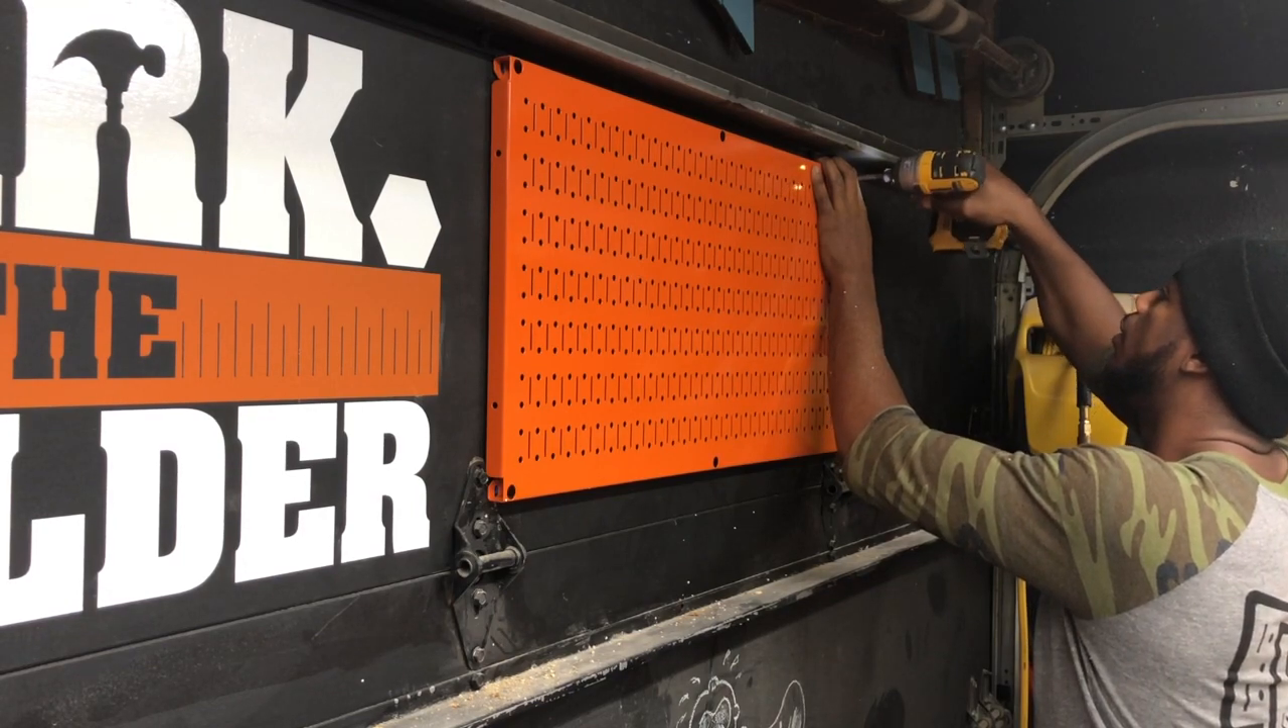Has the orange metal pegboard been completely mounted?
No.